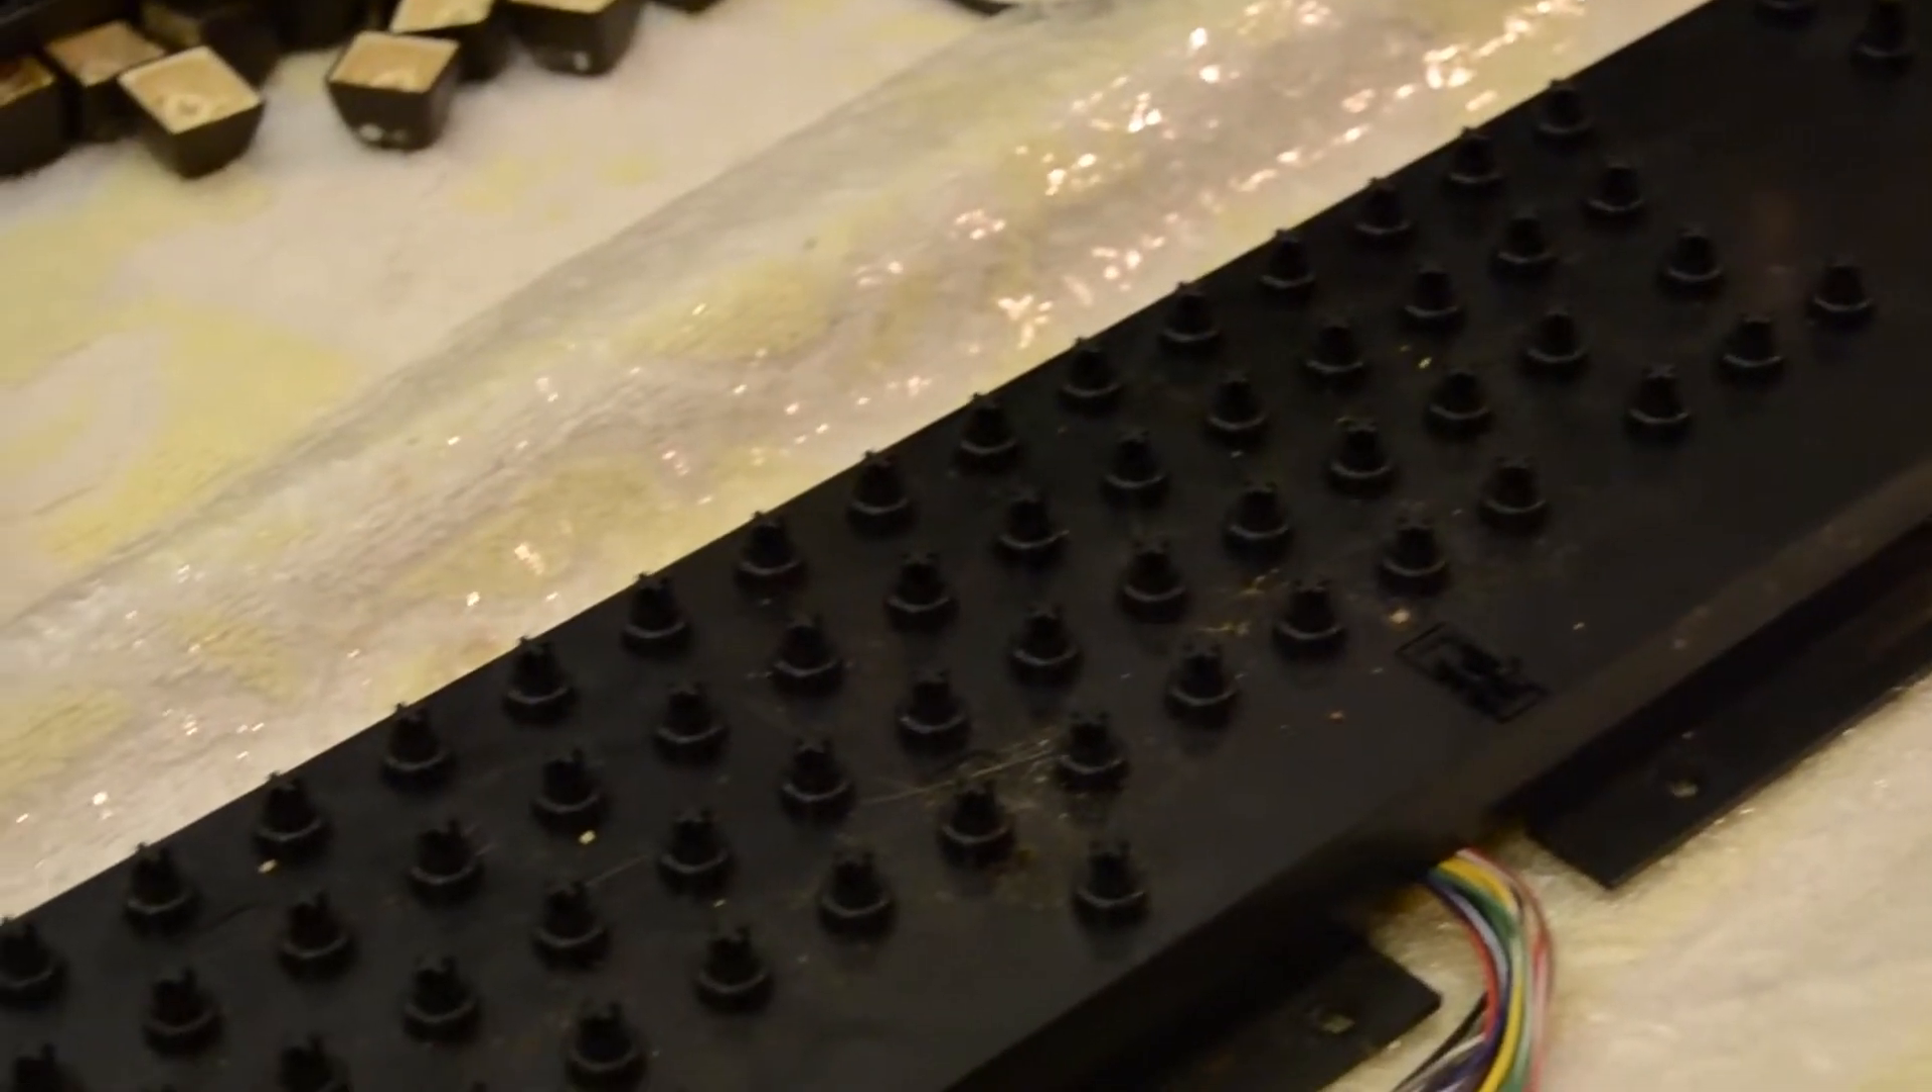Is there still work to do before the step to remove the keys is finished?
No.